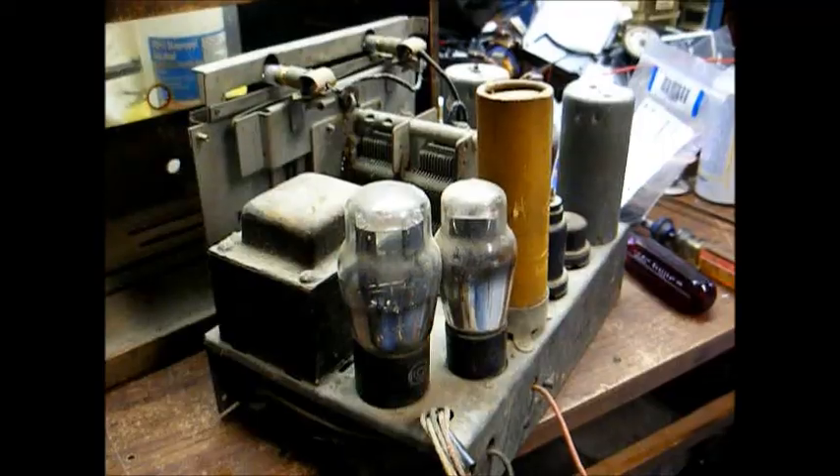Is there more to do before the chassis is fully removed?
No.